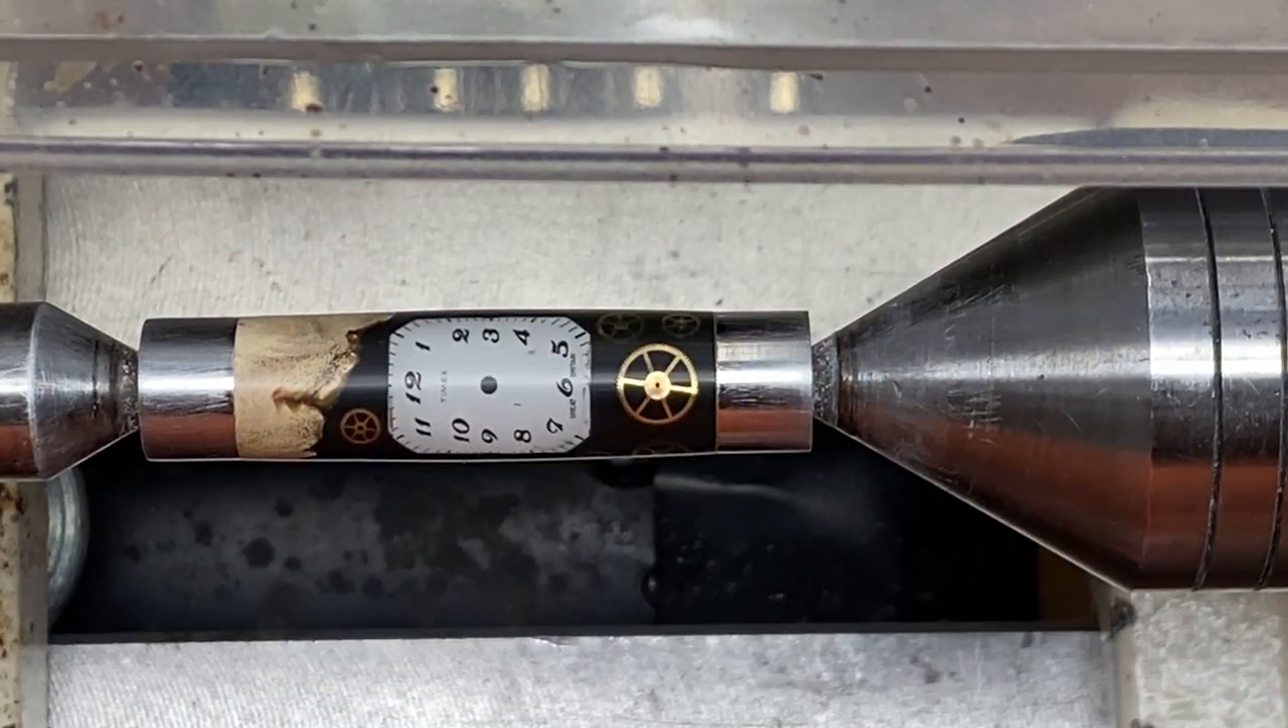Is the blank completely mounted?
Yes.